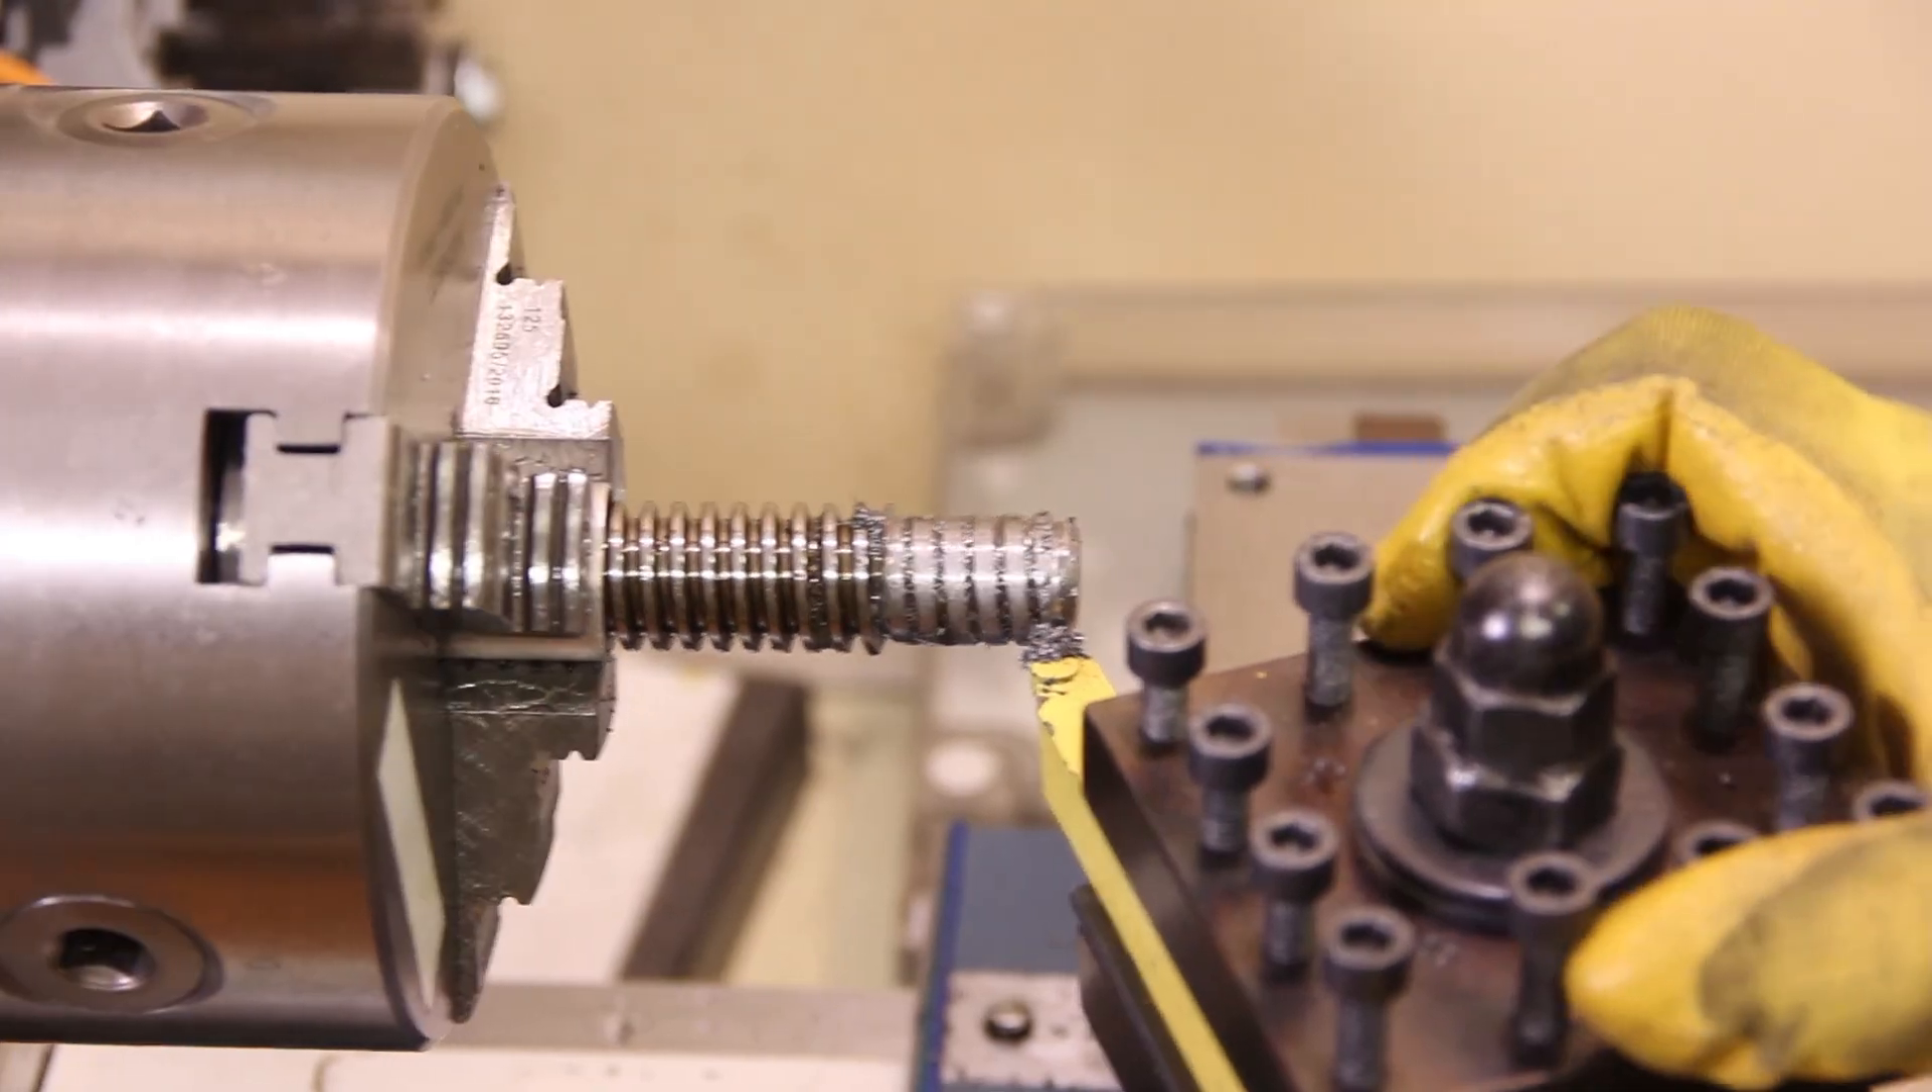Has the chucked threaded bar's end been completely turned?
No.